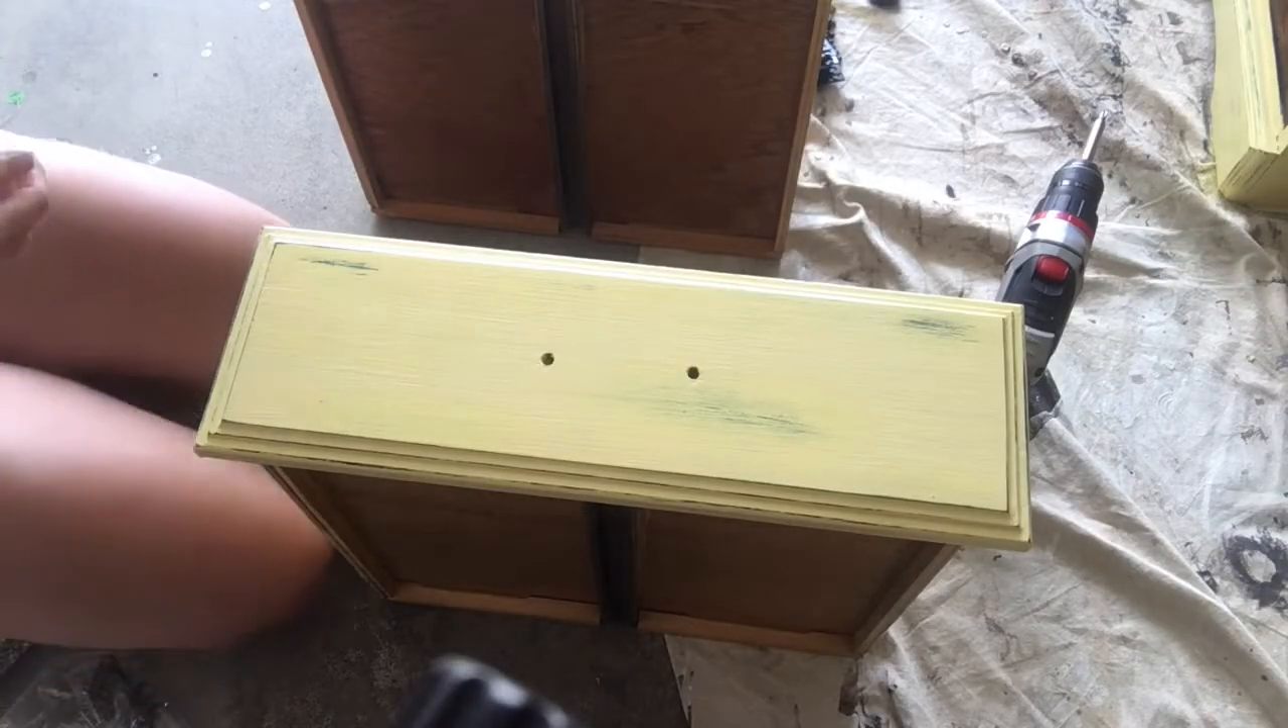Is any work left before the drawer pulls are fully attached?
Yes.